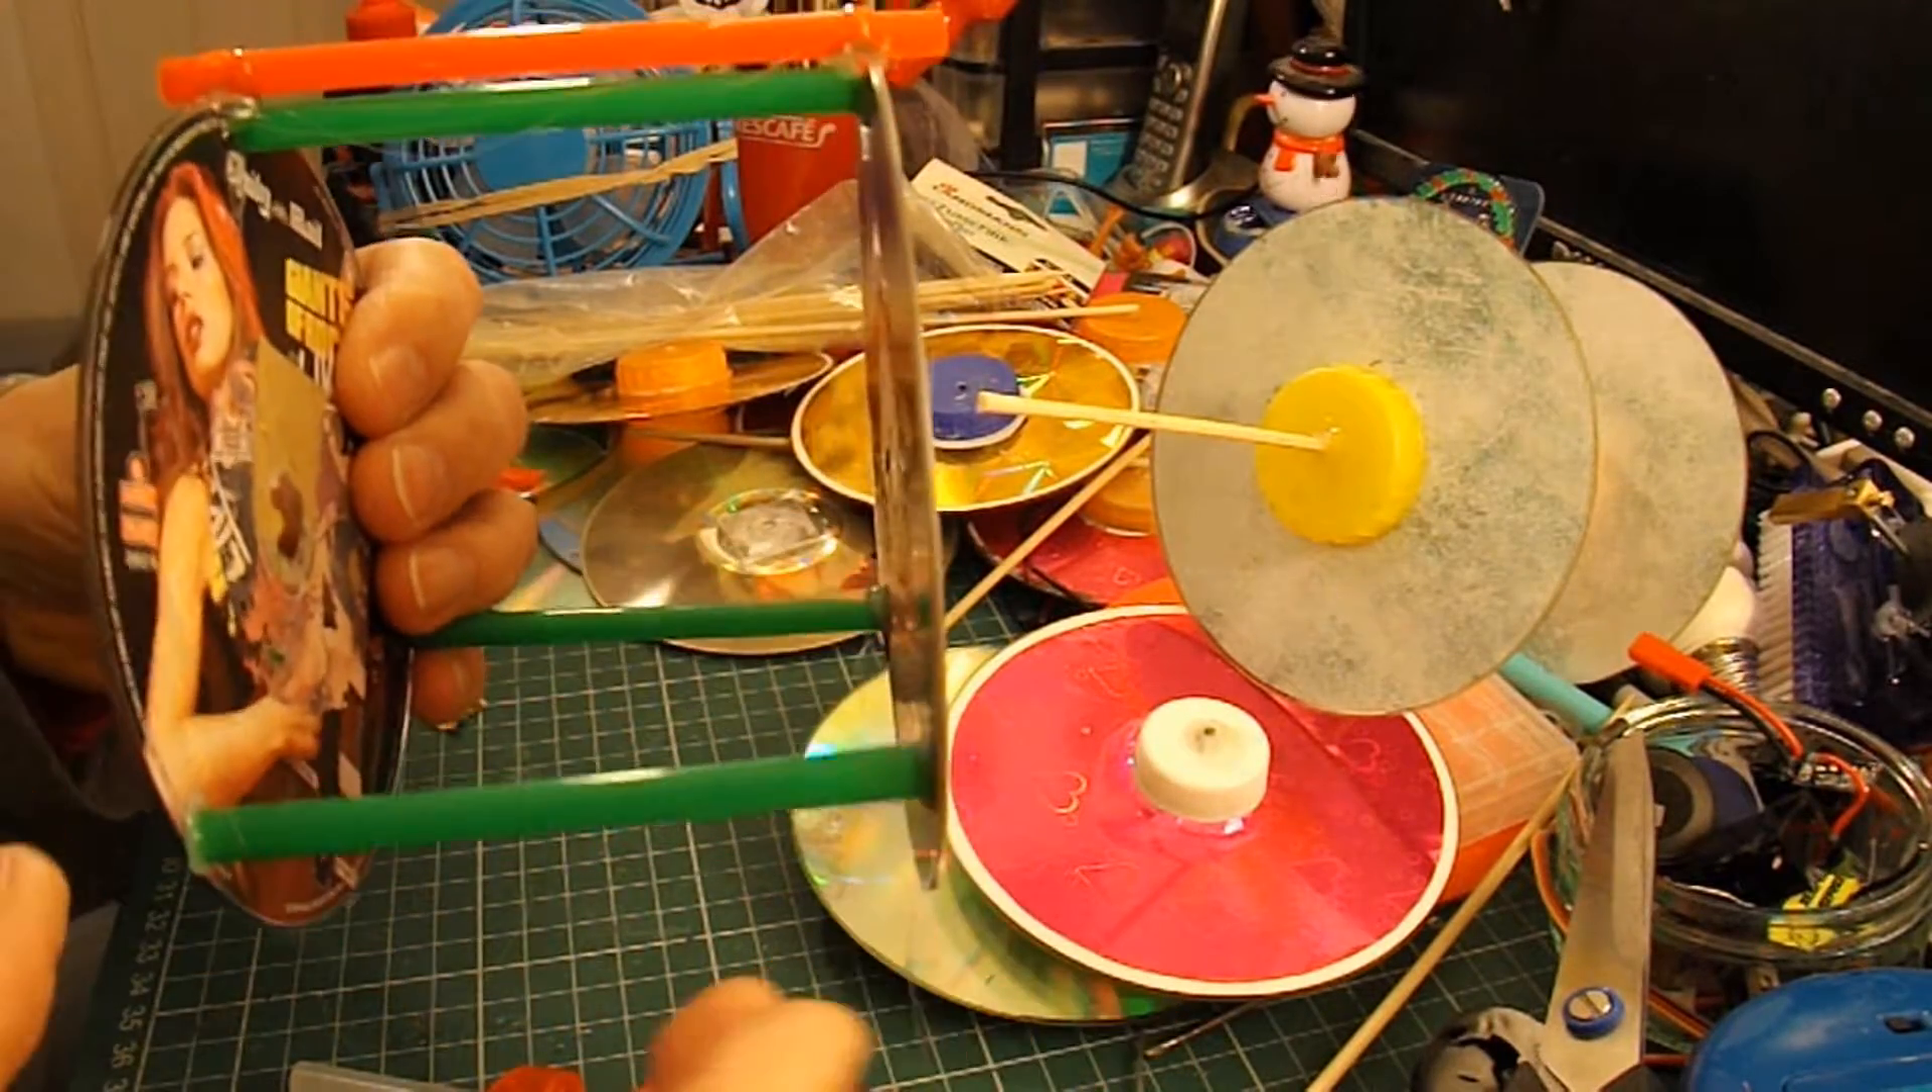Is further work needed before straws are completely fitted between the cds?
No.